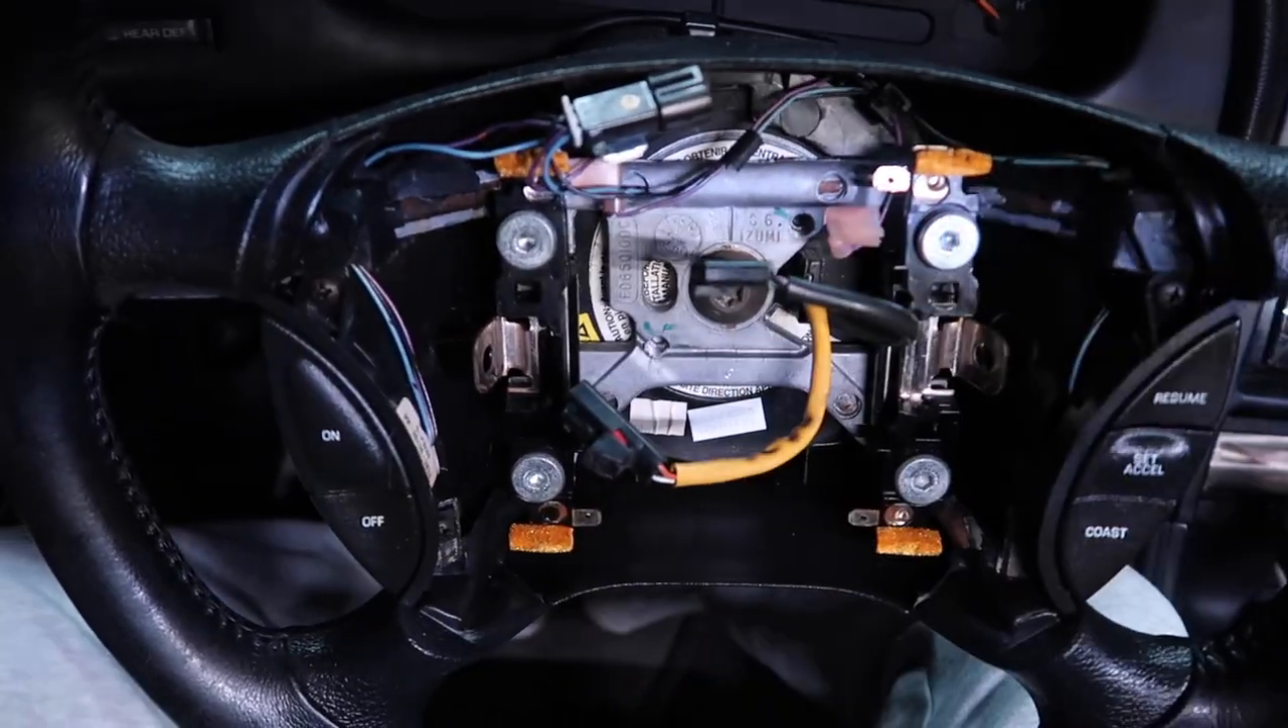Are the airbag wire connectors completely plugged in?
No.